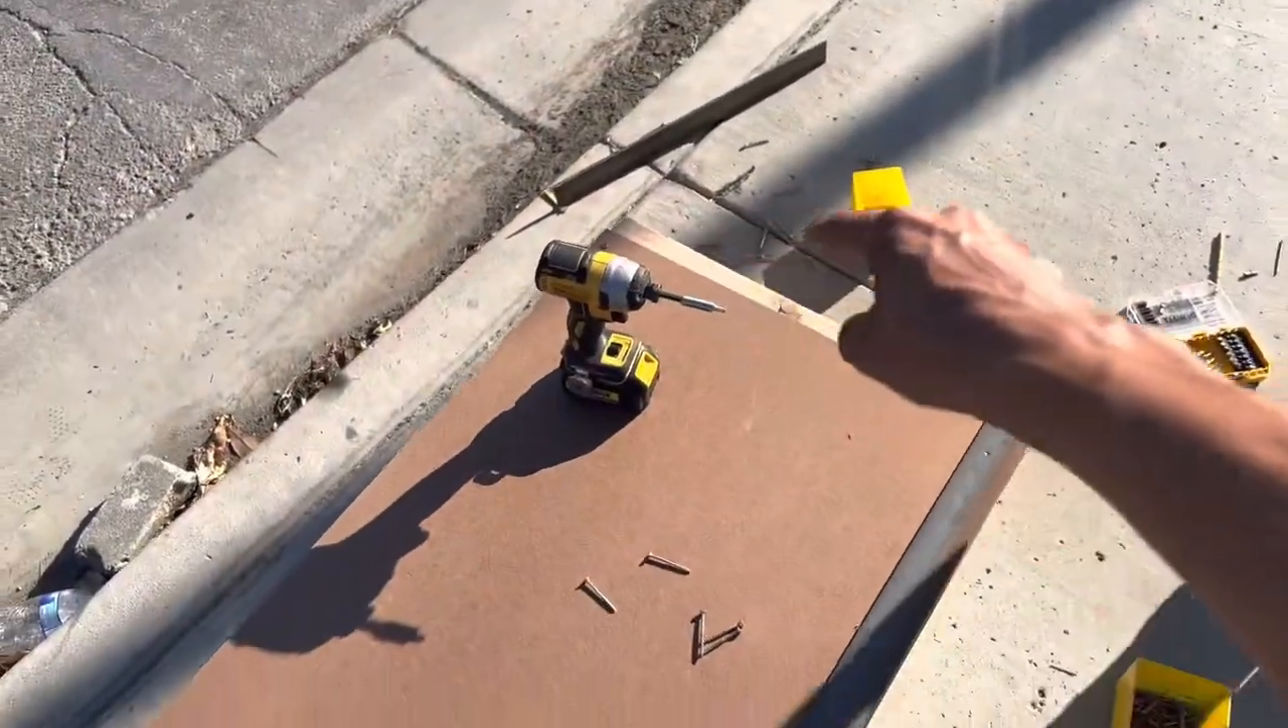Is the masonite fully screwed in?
No.